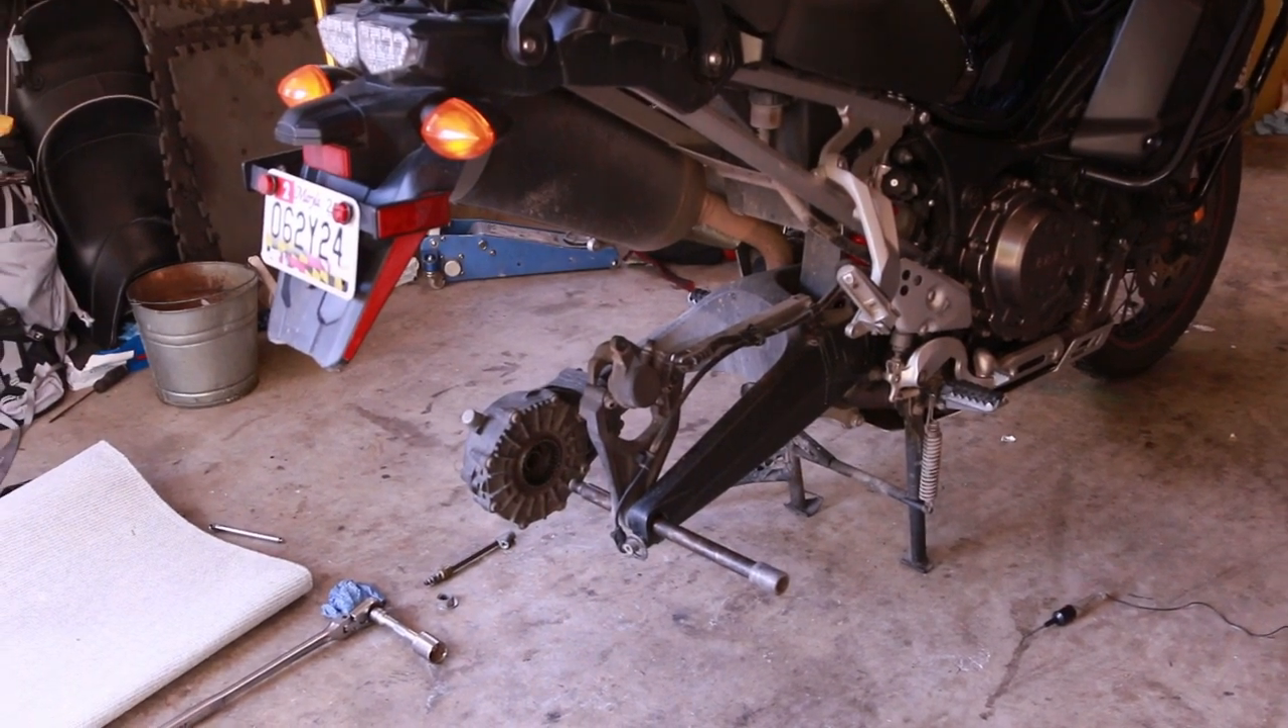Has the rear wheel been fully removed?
Yes.